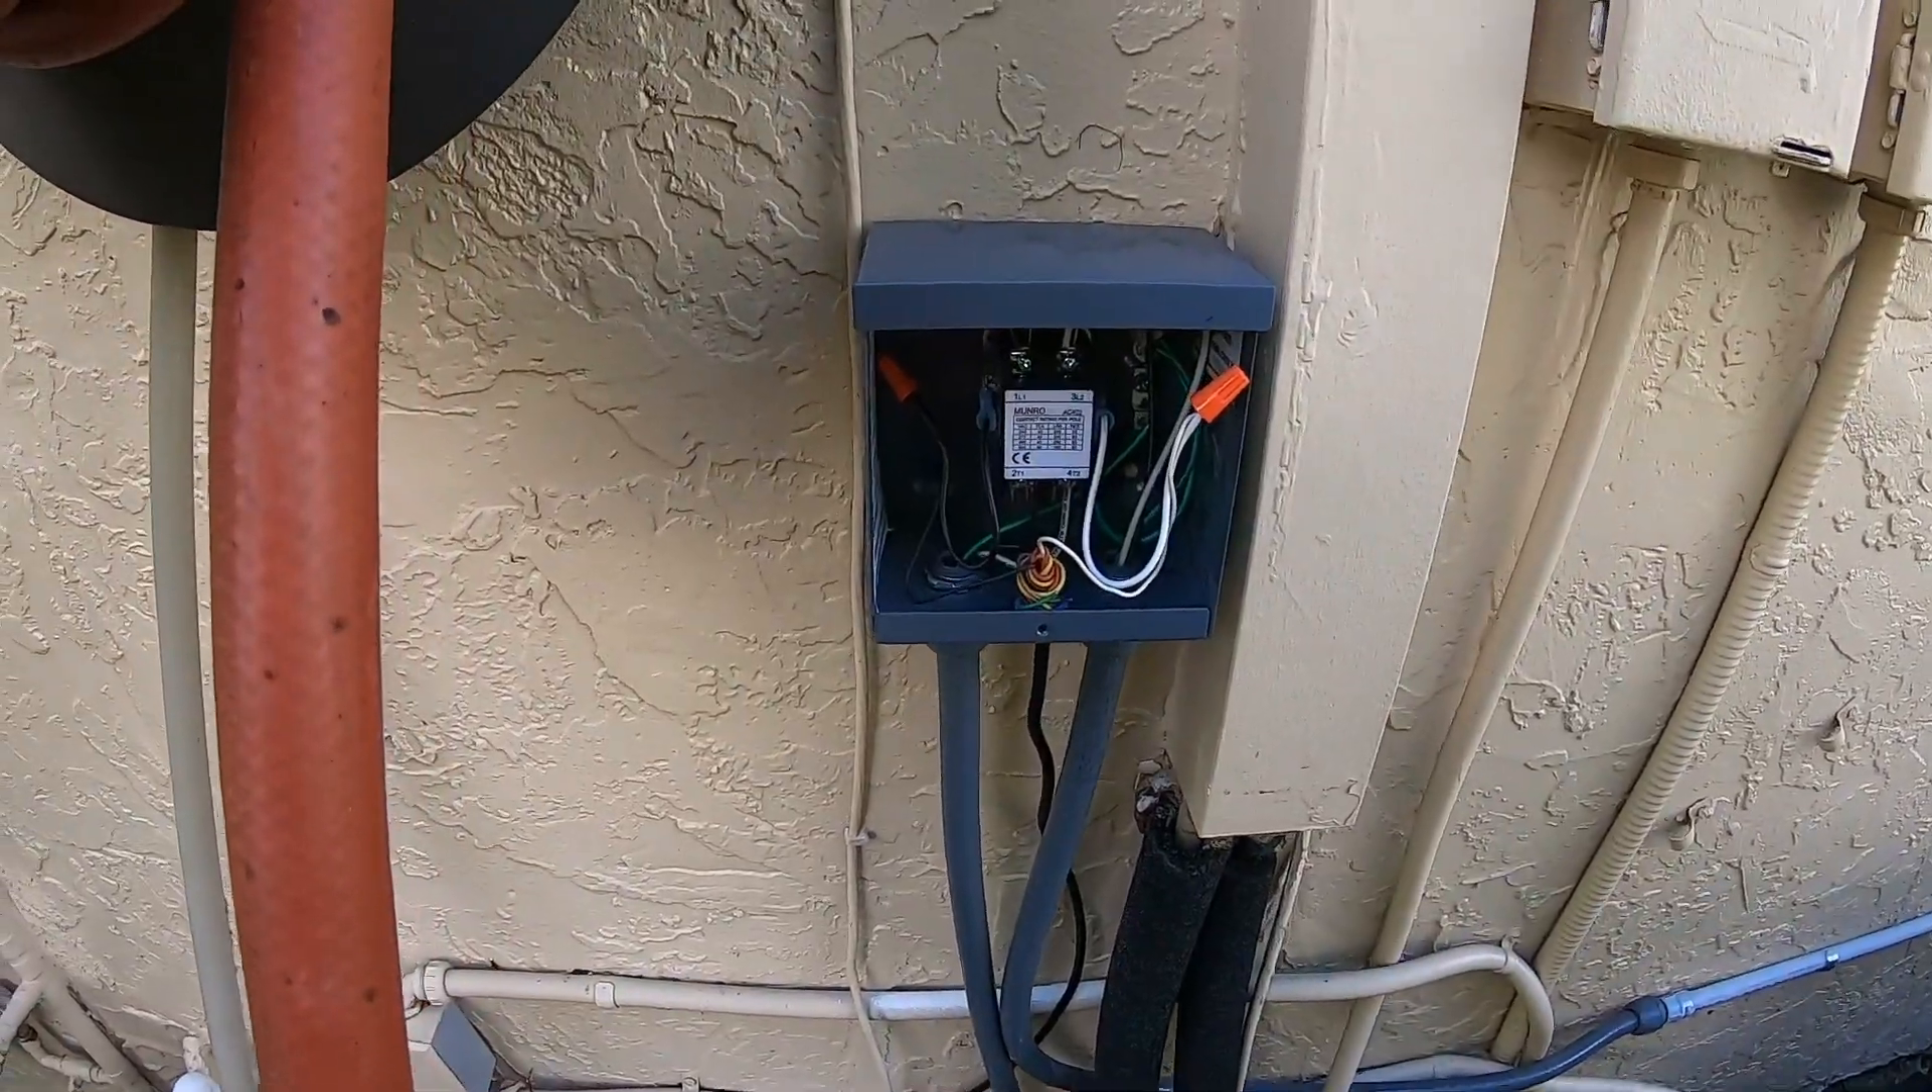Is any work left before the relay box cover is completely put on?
Yes.